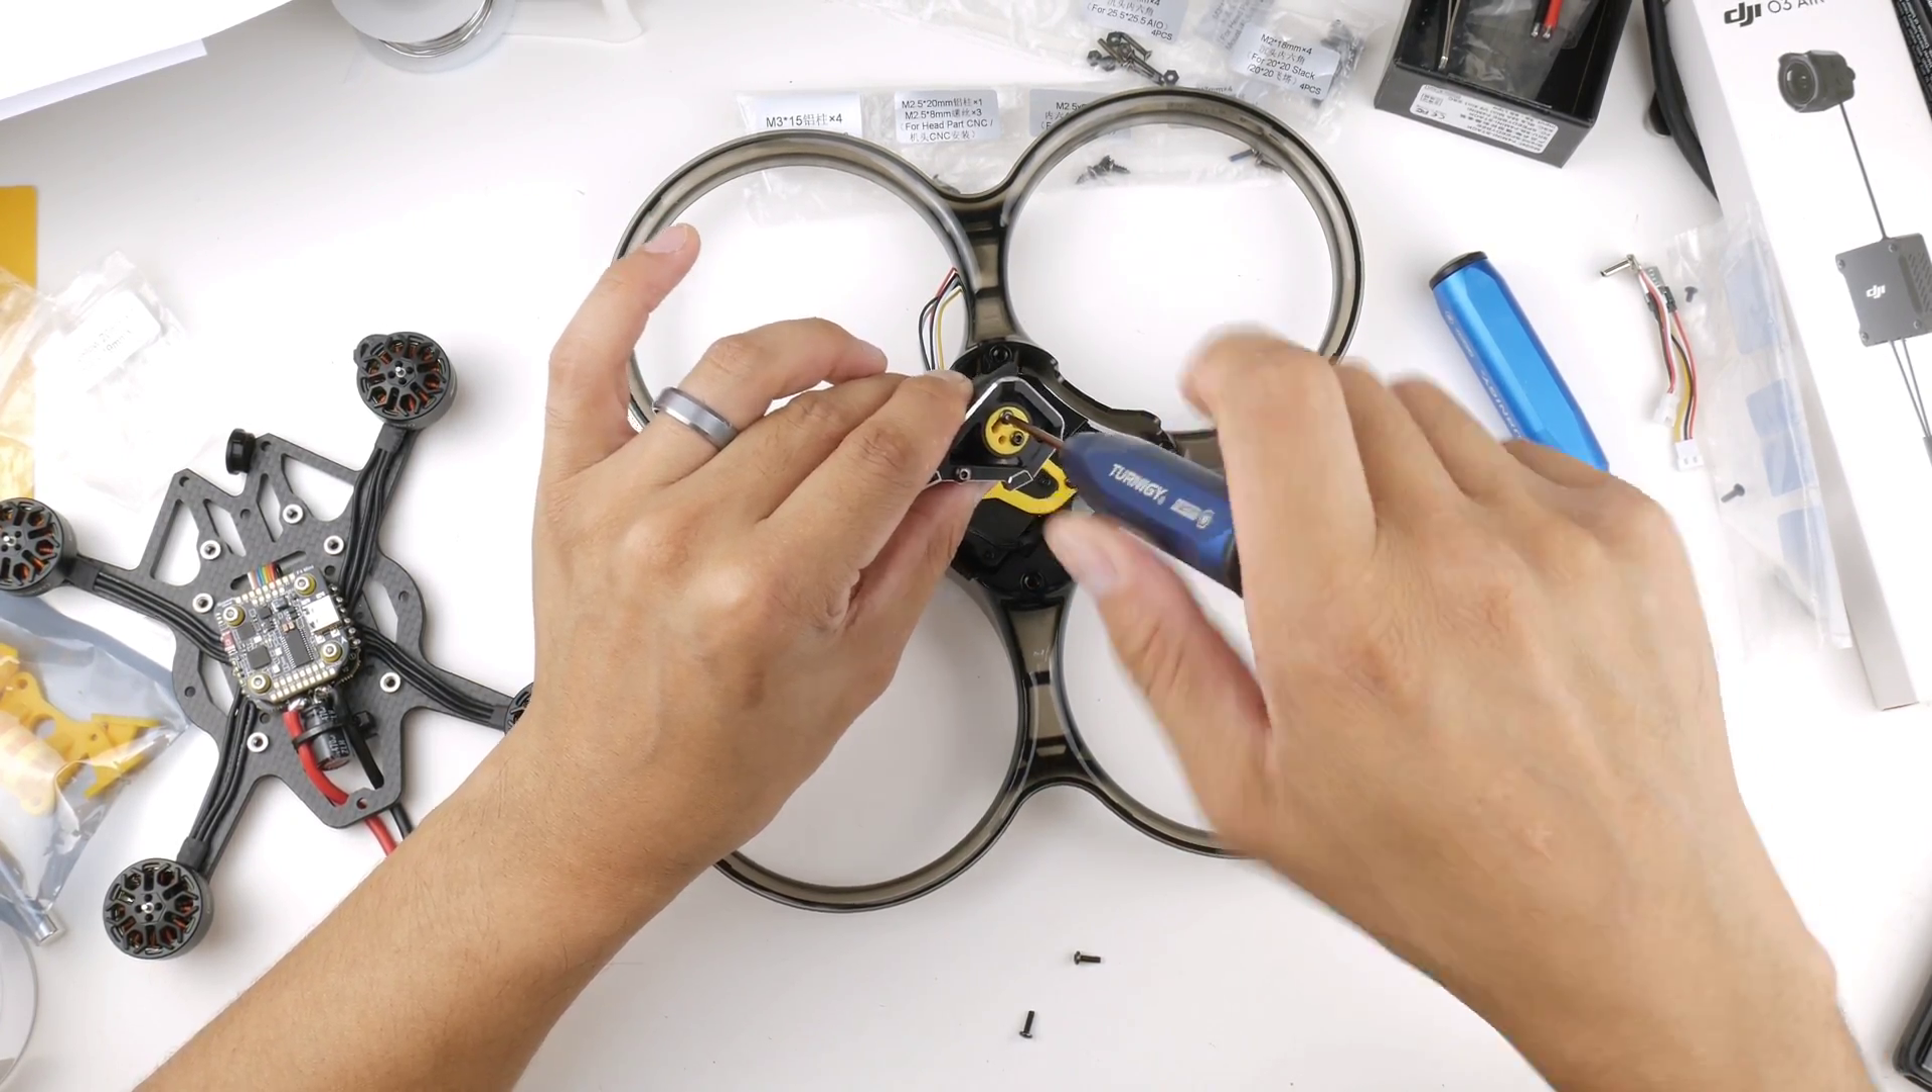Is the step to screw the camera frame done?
No.